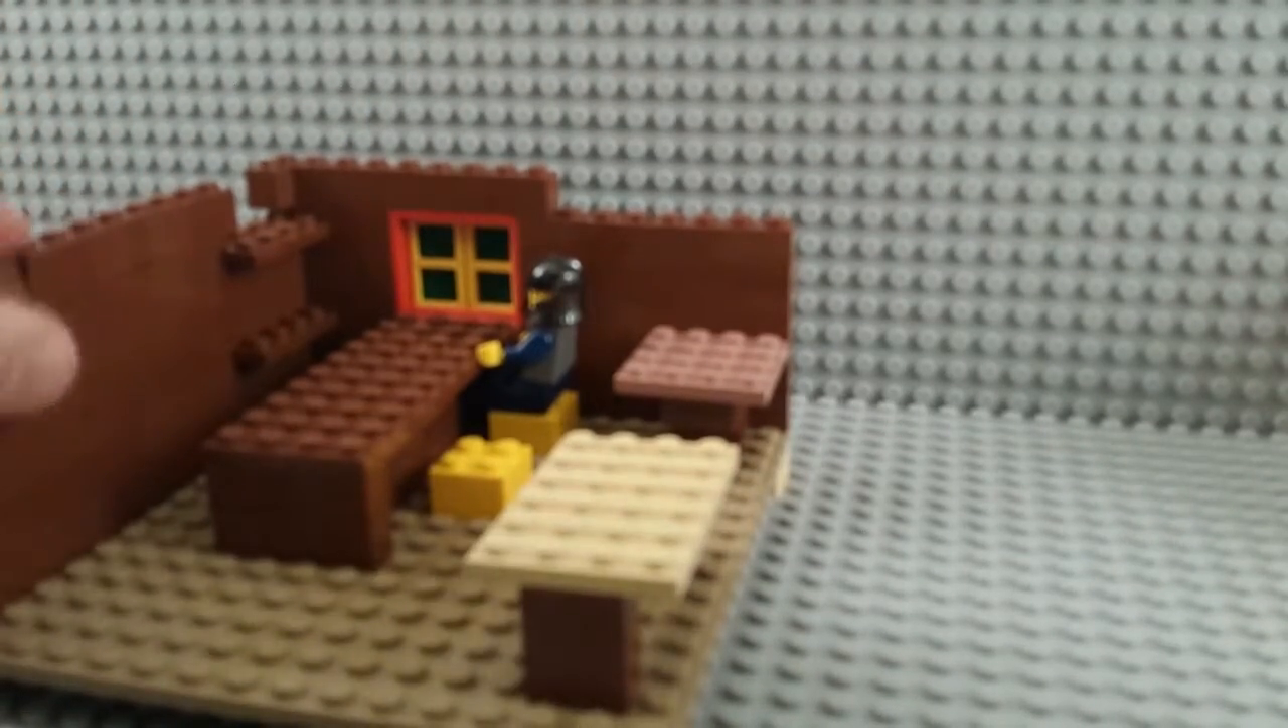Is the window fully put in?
Yes.